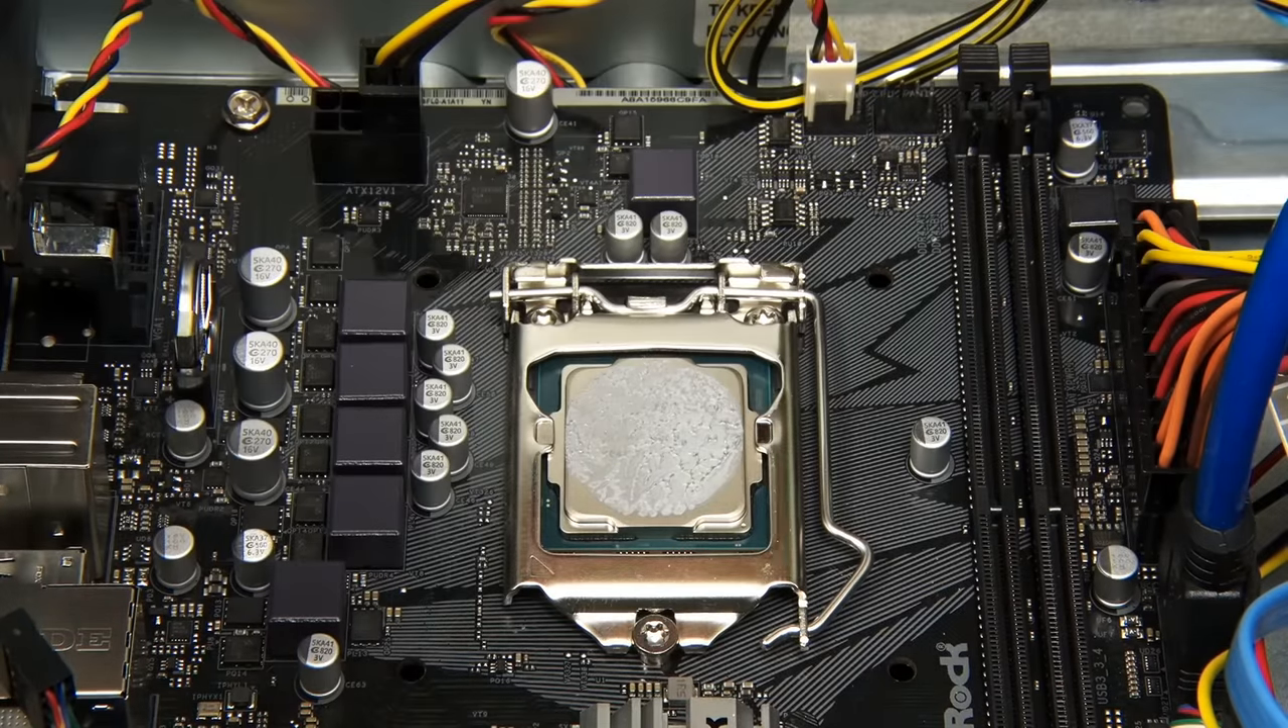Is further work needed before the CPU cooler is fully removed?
No.